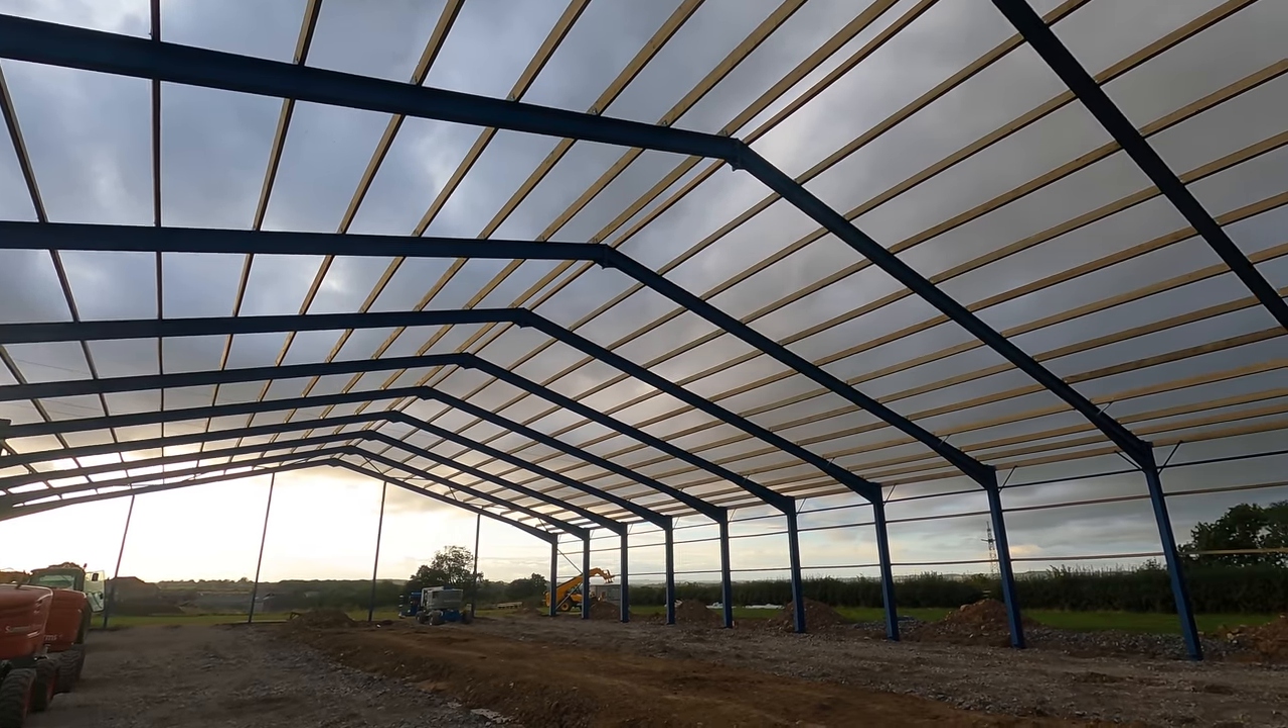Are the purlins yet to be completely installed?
No.